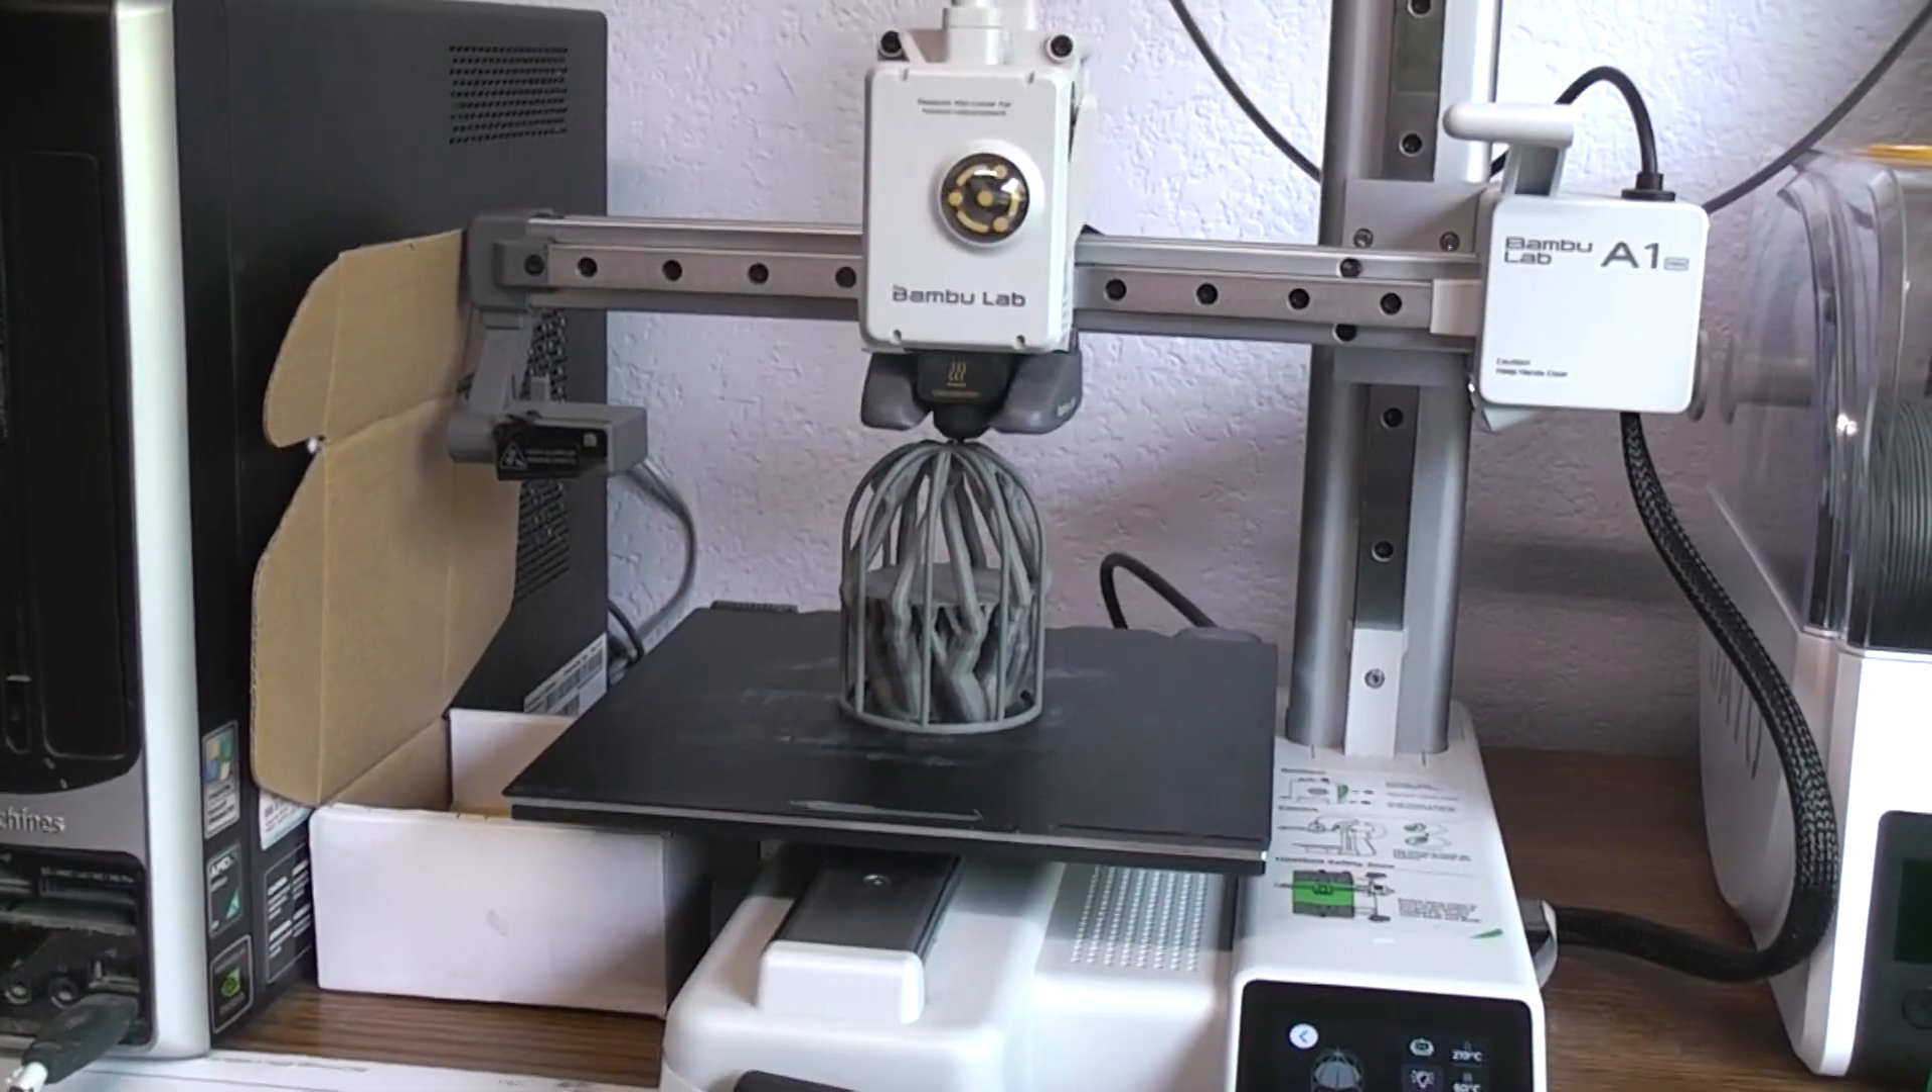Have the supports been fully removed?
No.